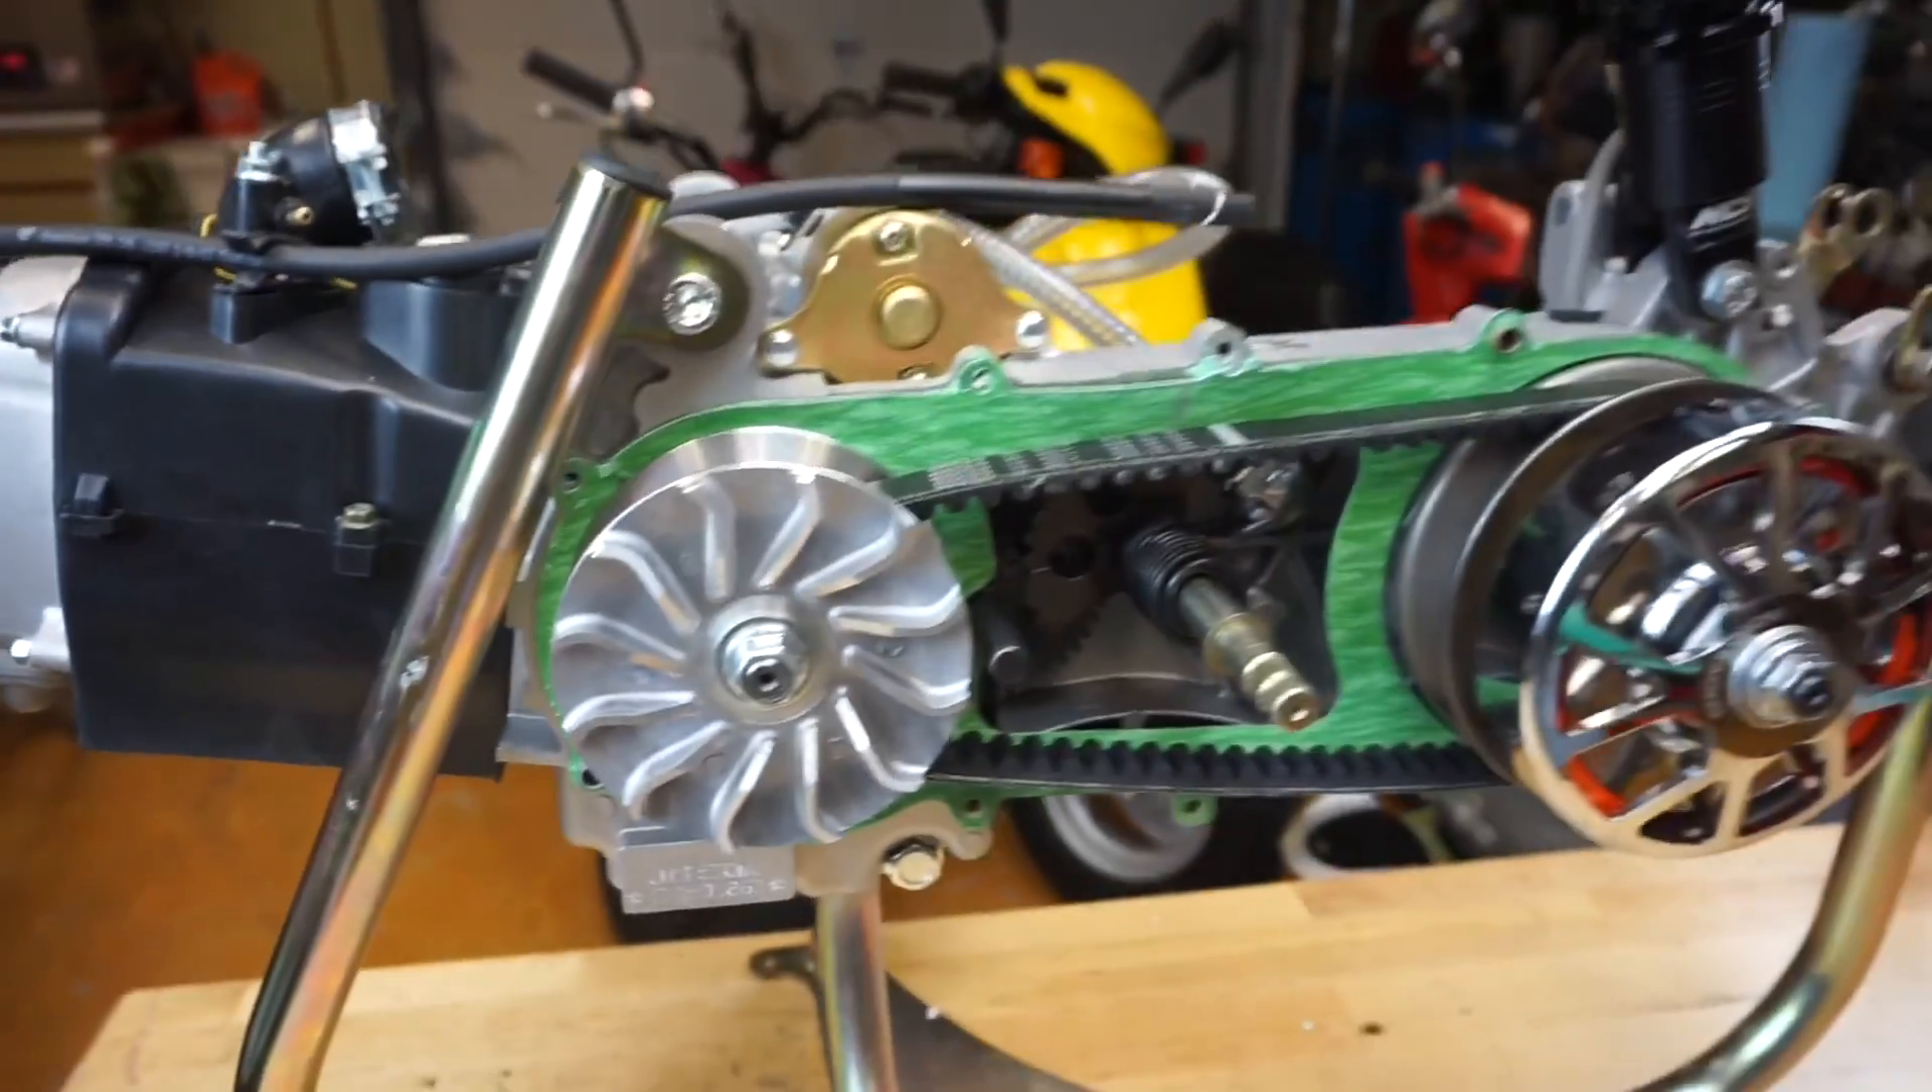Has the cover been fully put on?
No.